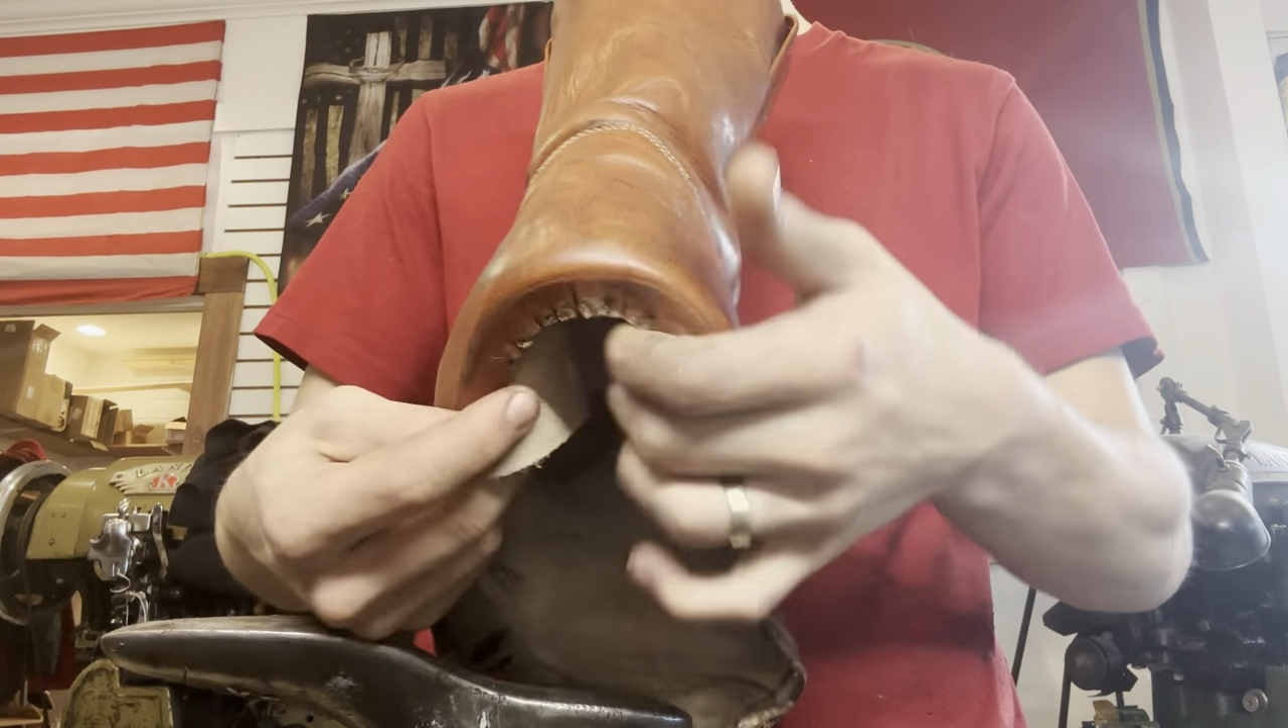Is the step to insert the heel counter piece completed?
No.